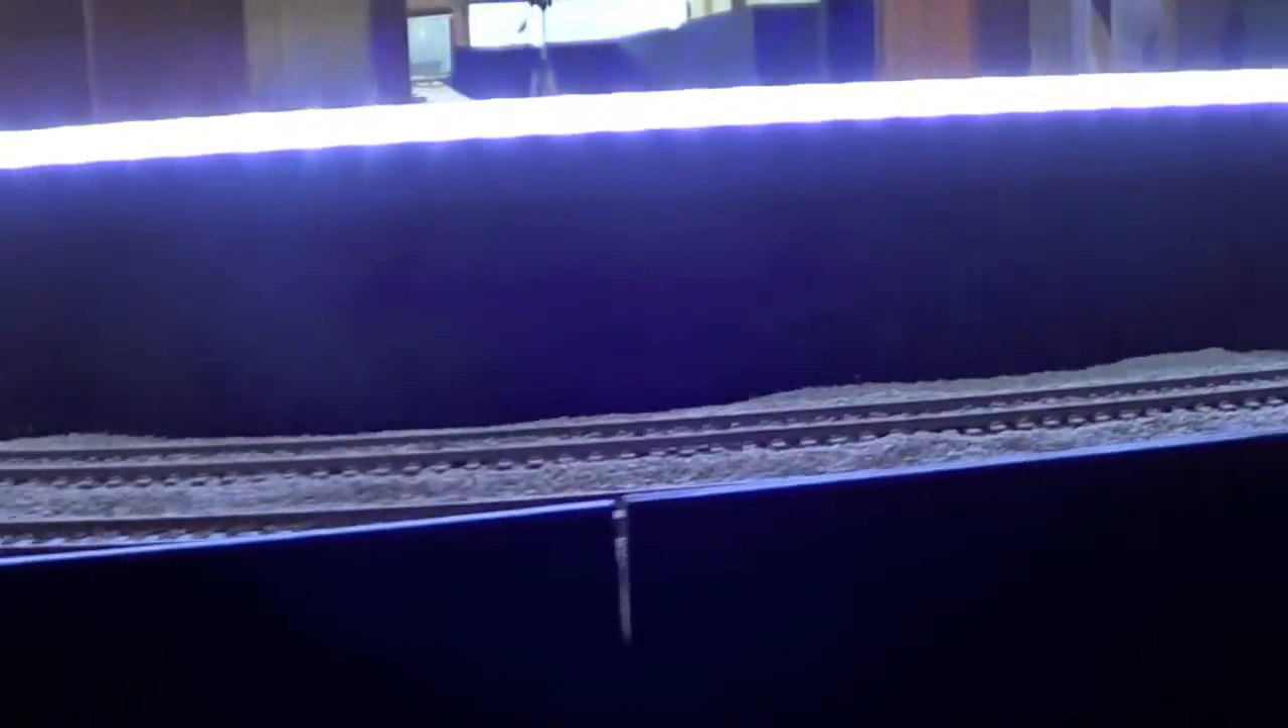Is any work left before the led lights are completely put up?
No.